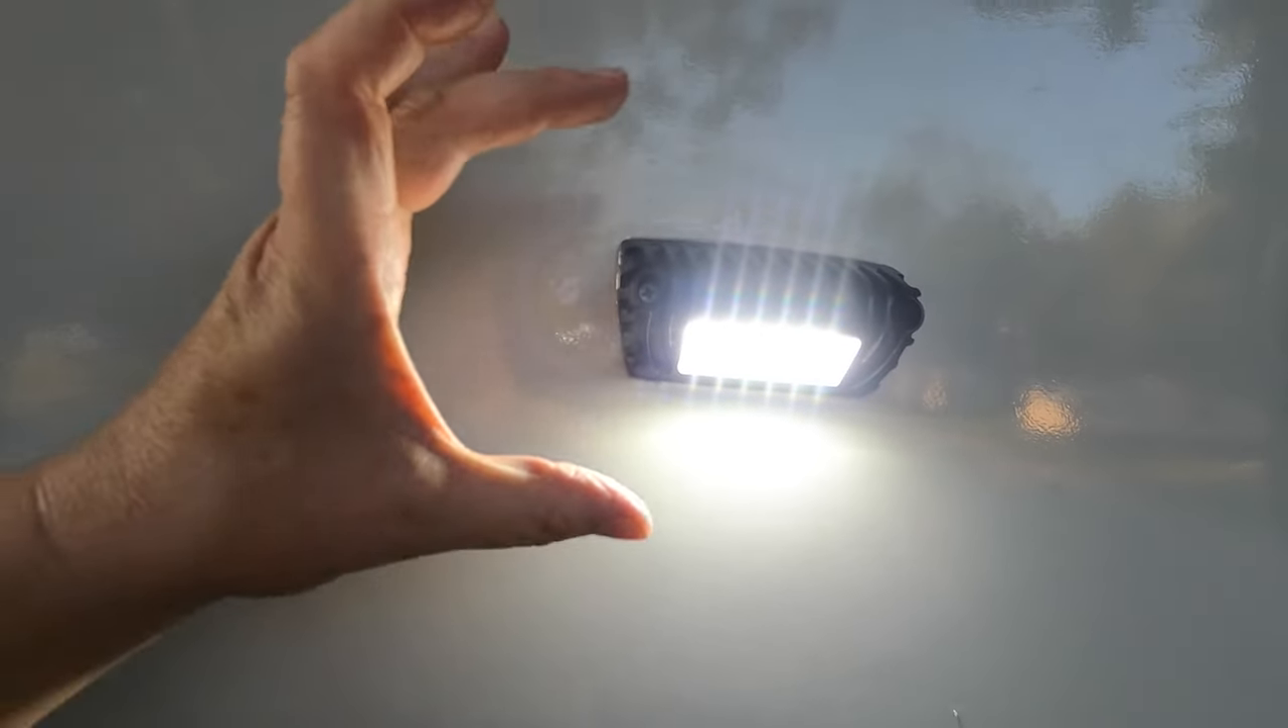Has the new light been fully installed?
Yes.